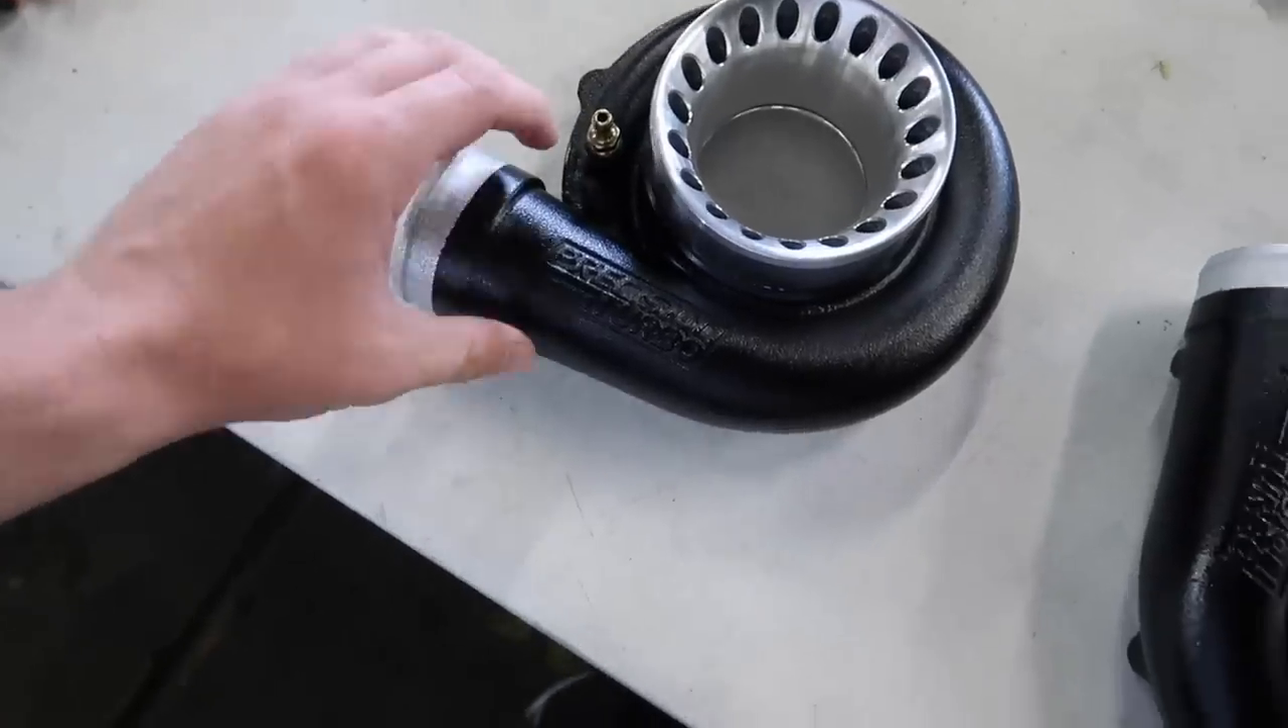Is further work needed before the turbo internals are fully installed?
Yes.